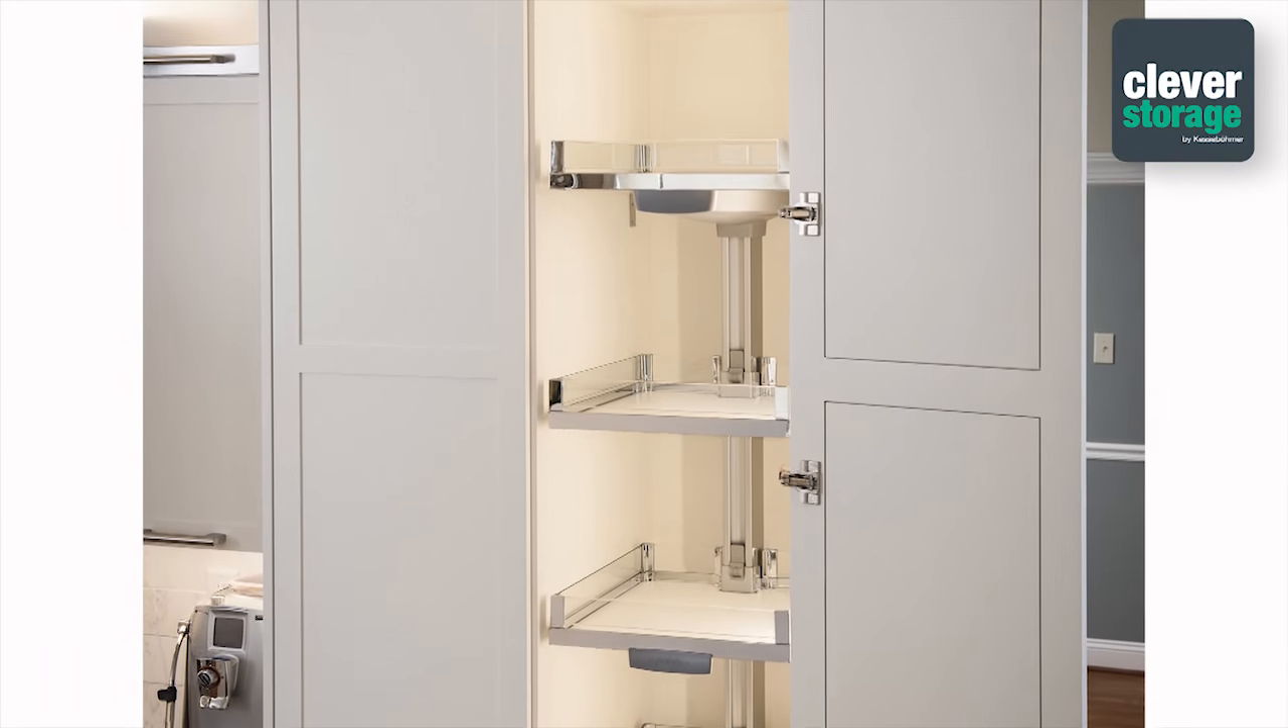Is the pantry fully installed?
Yes.